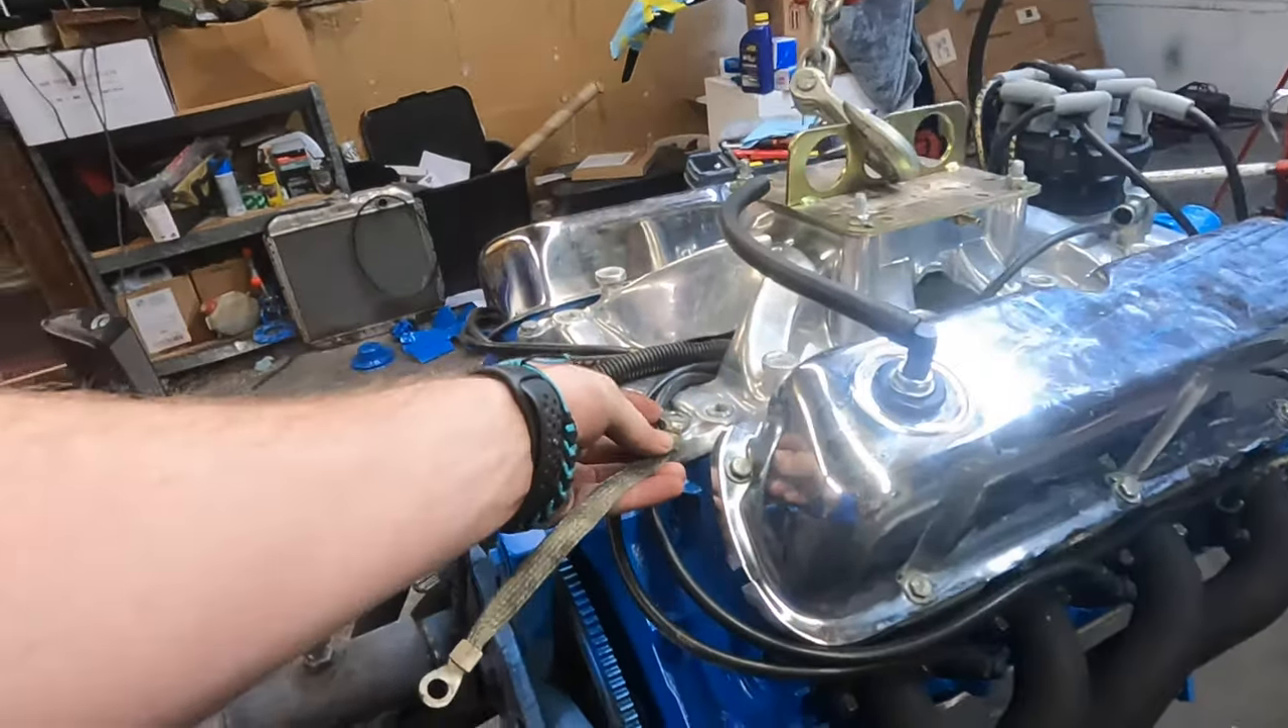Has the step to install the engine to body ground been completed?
No.